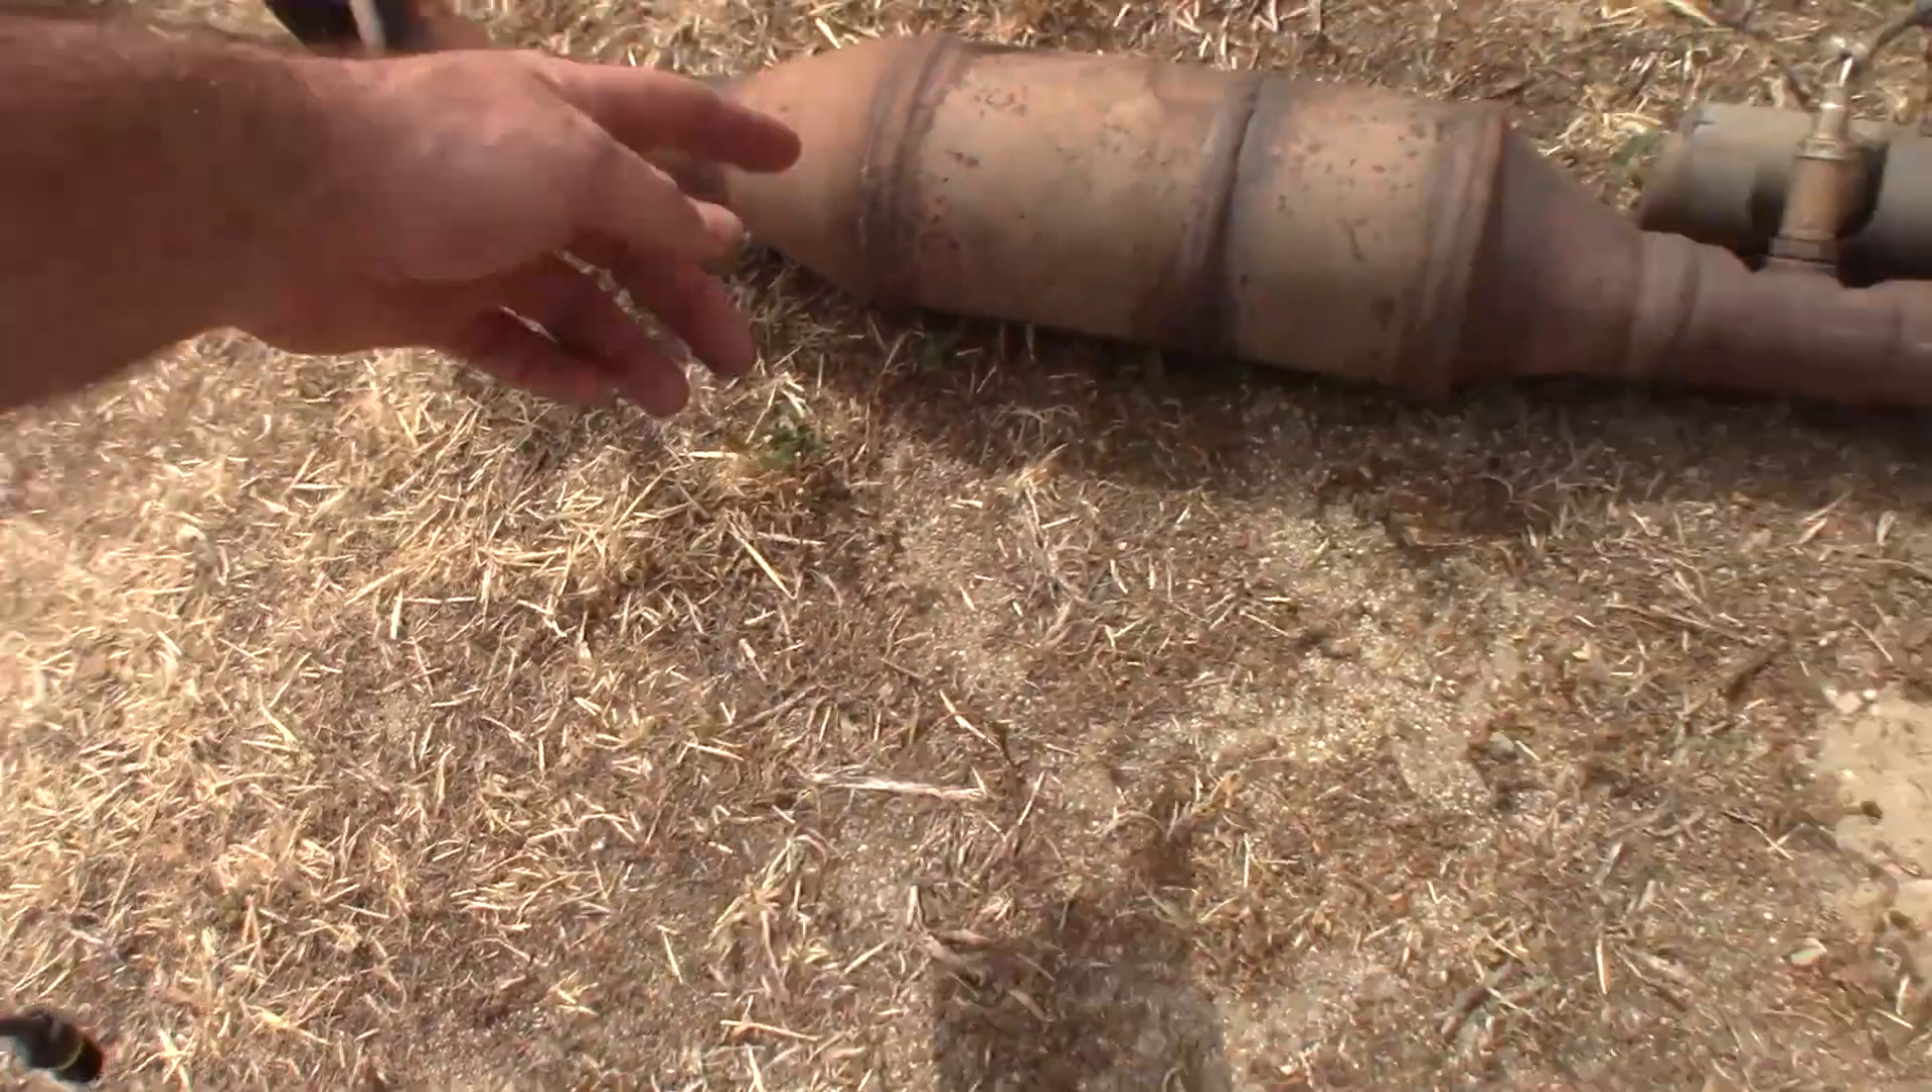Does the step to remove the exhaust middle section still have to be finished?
No.